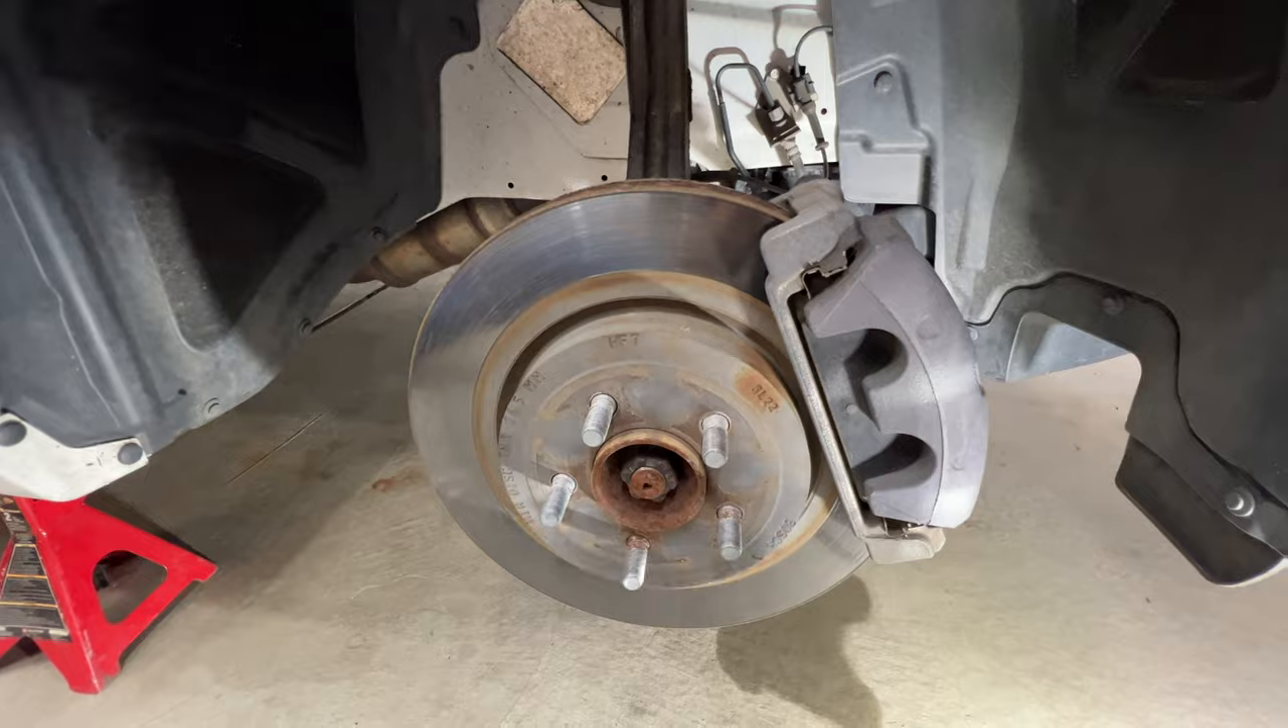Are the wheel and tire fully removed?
Yes.